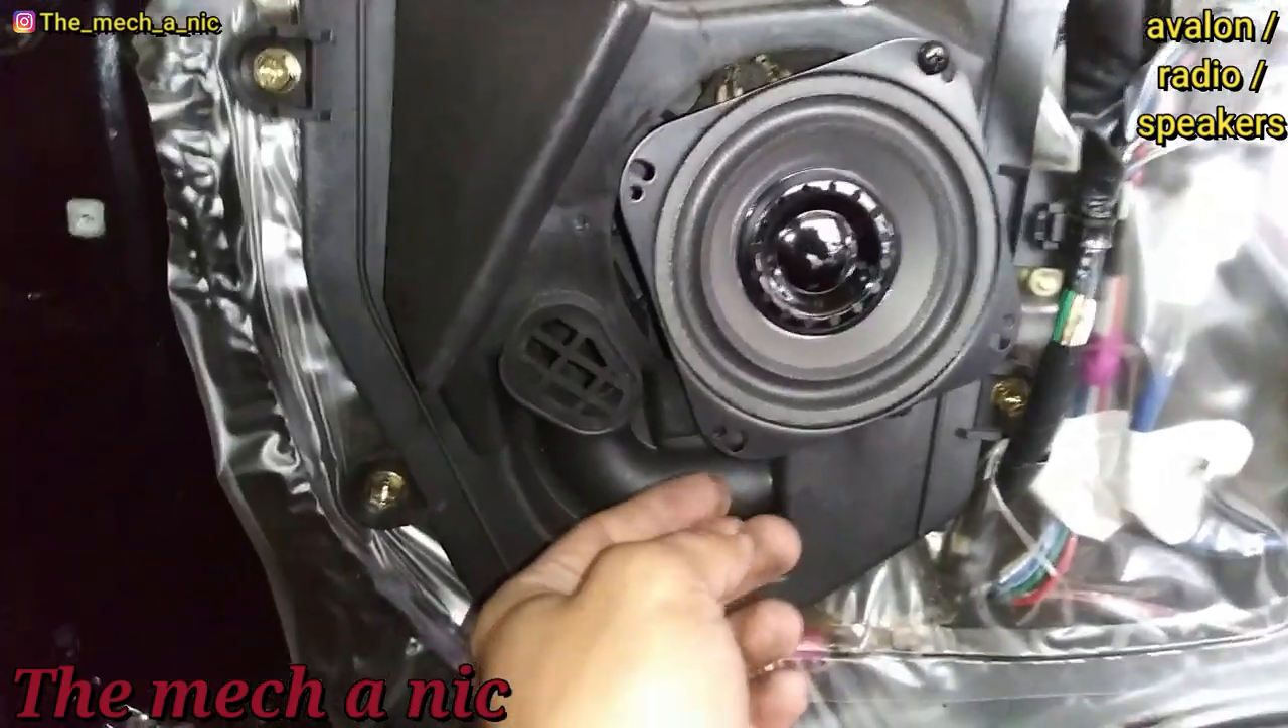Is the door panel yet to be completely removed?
No.